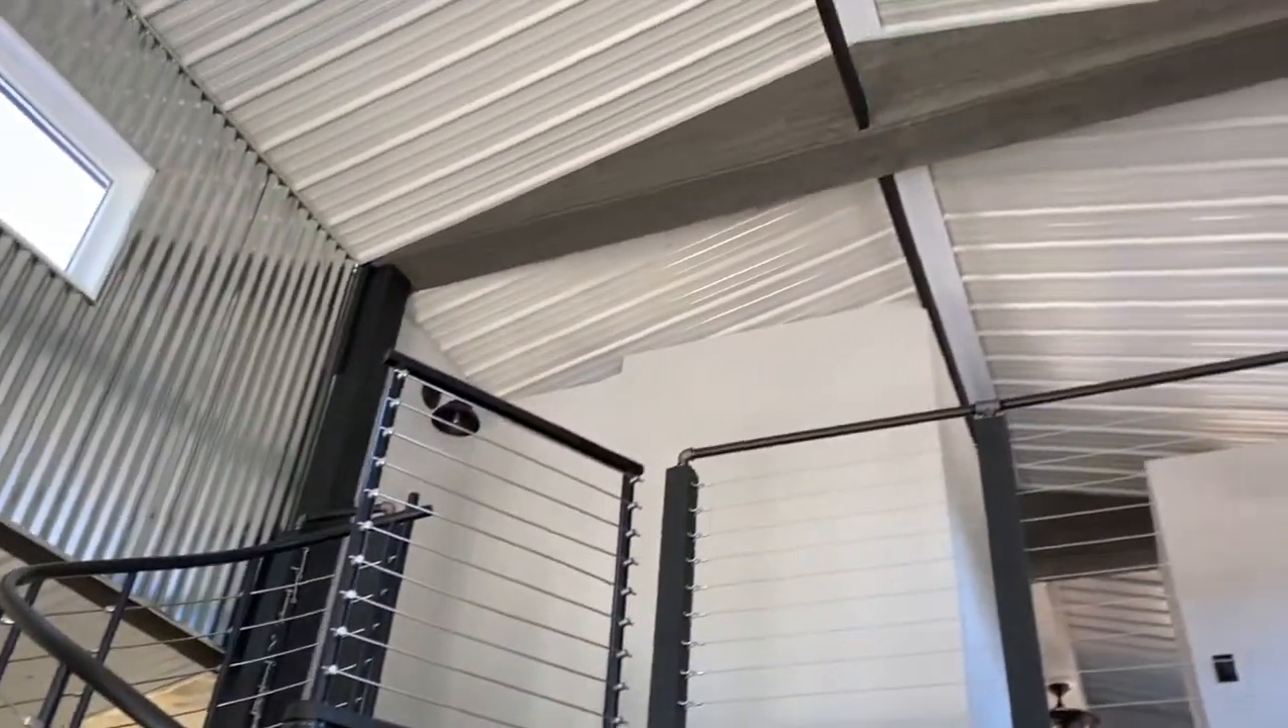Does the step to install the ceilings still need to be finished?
No.